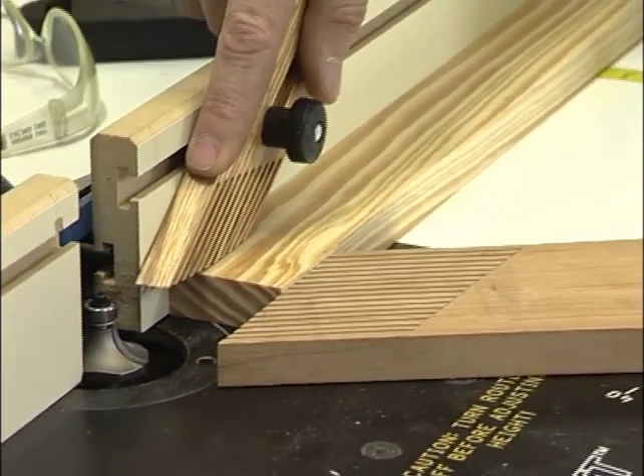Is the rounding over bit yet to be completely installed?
No.